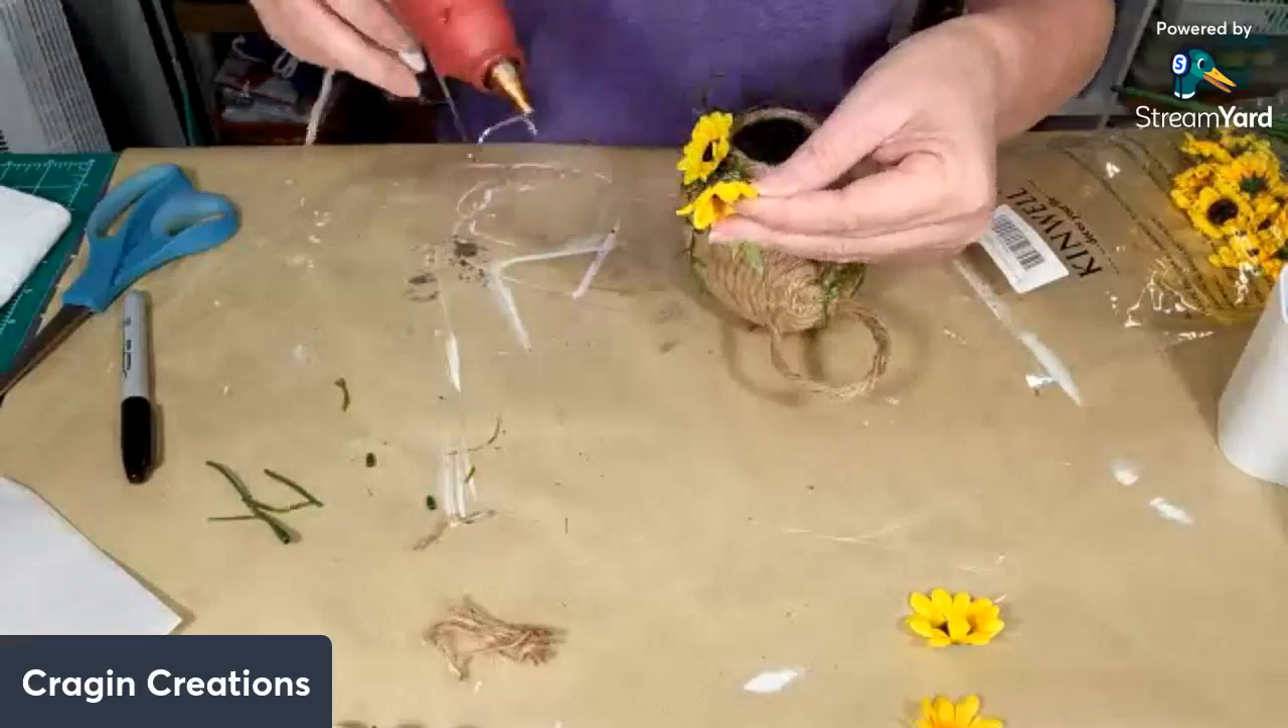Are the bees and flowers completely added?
No.